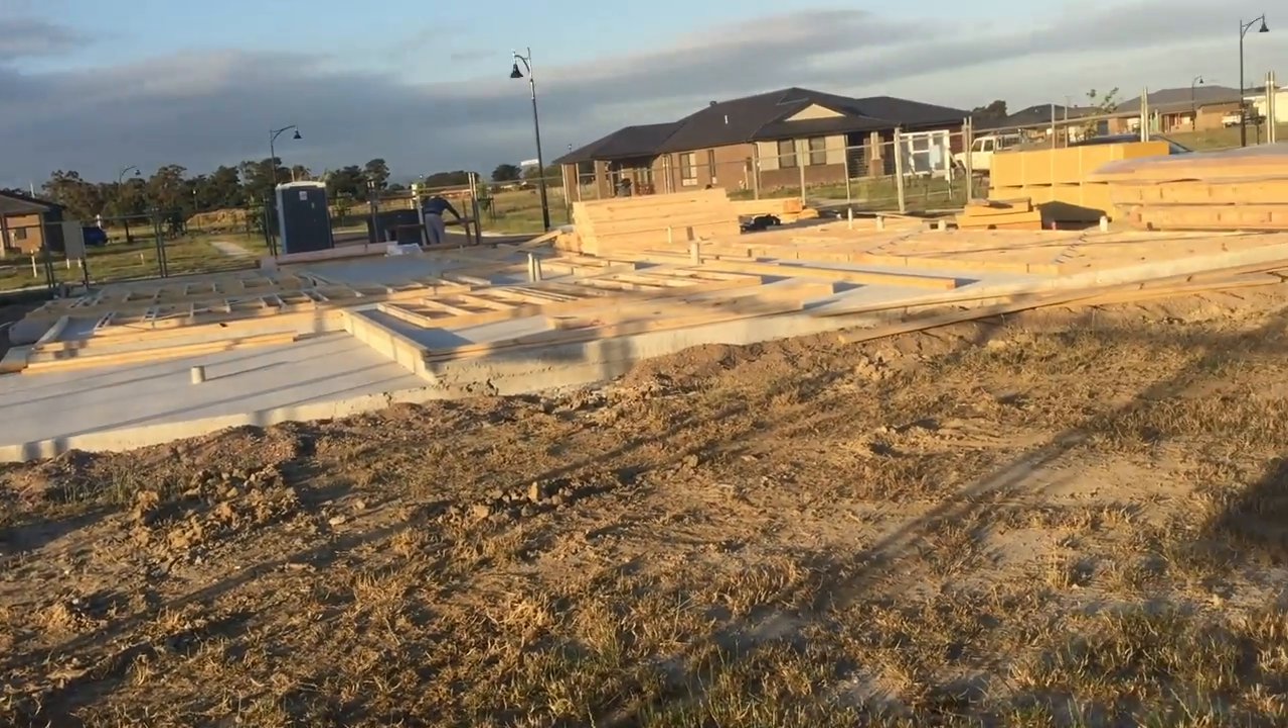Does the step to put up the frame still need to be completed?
Yes.